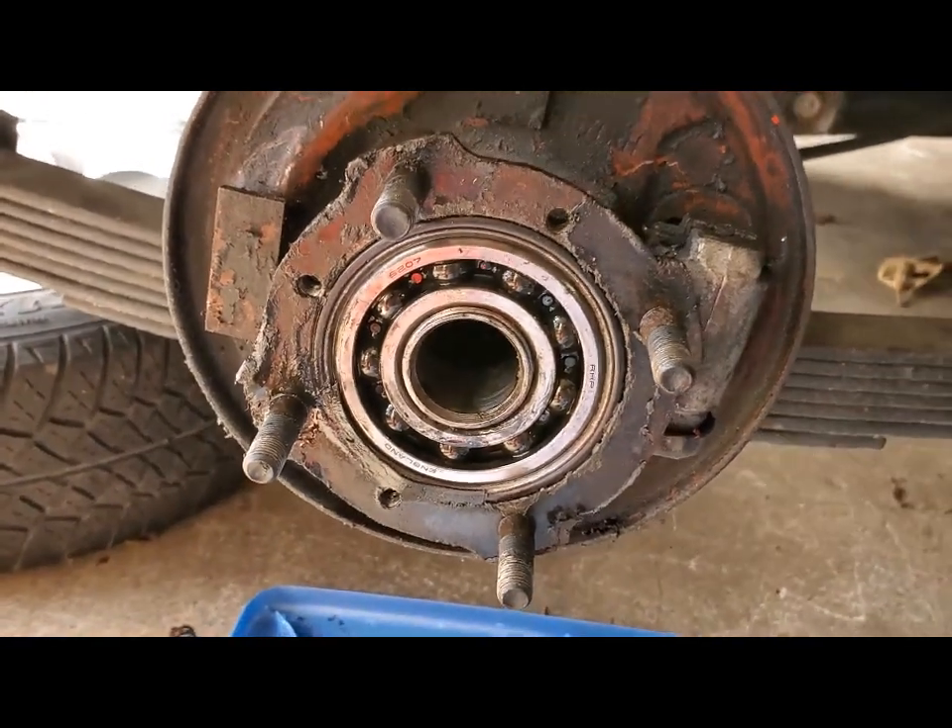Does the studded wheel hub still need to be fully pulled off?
Yes.